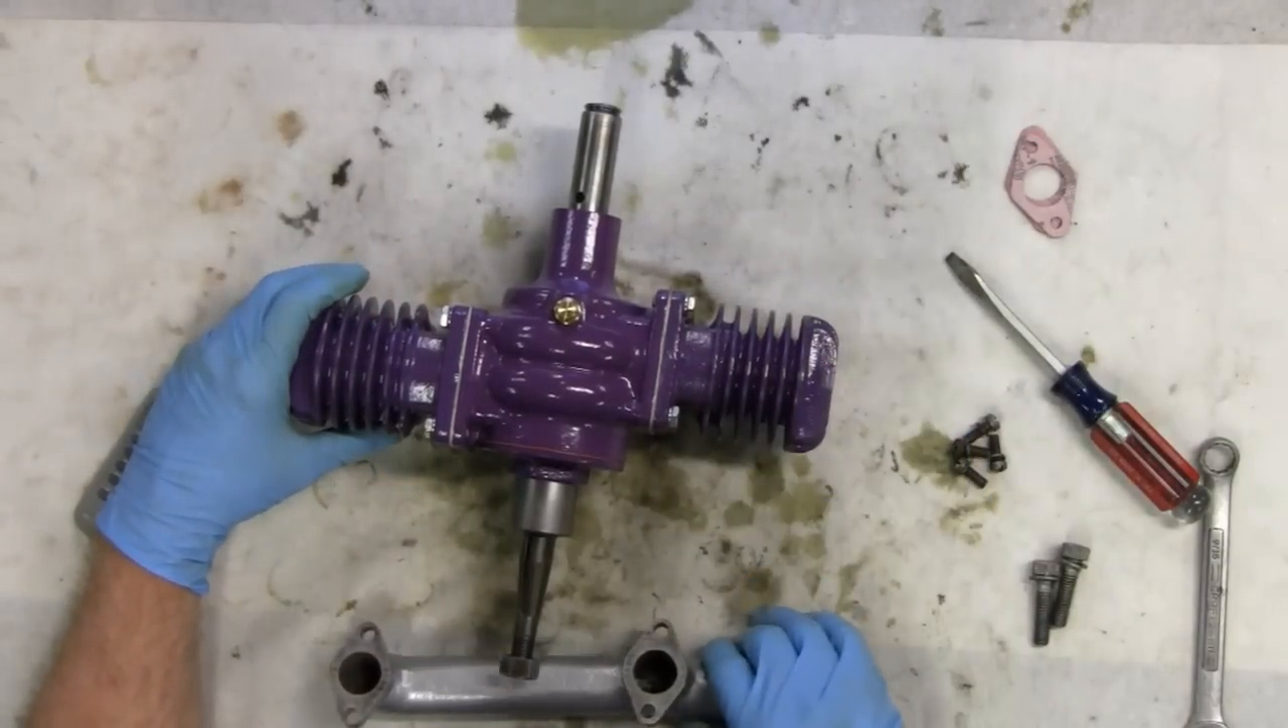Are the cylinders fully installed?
Yes.